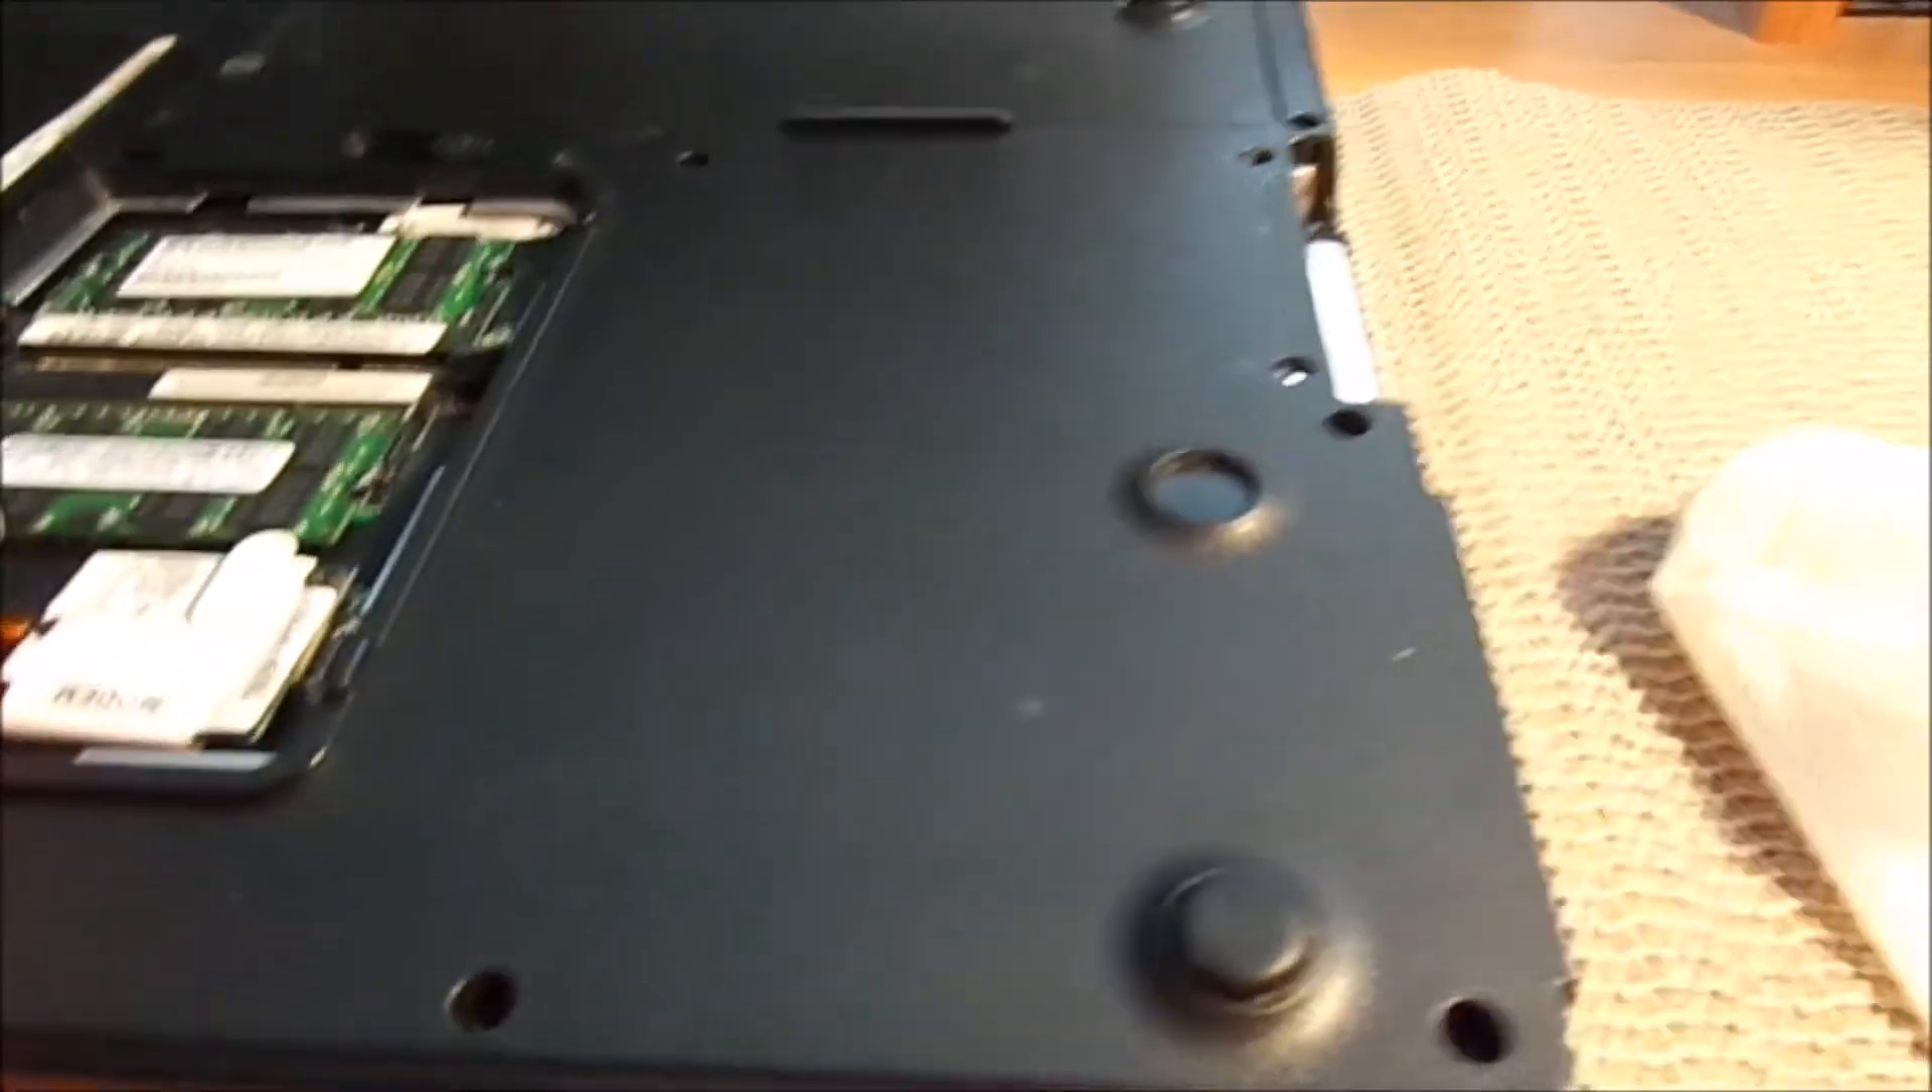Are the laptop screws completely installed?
No.